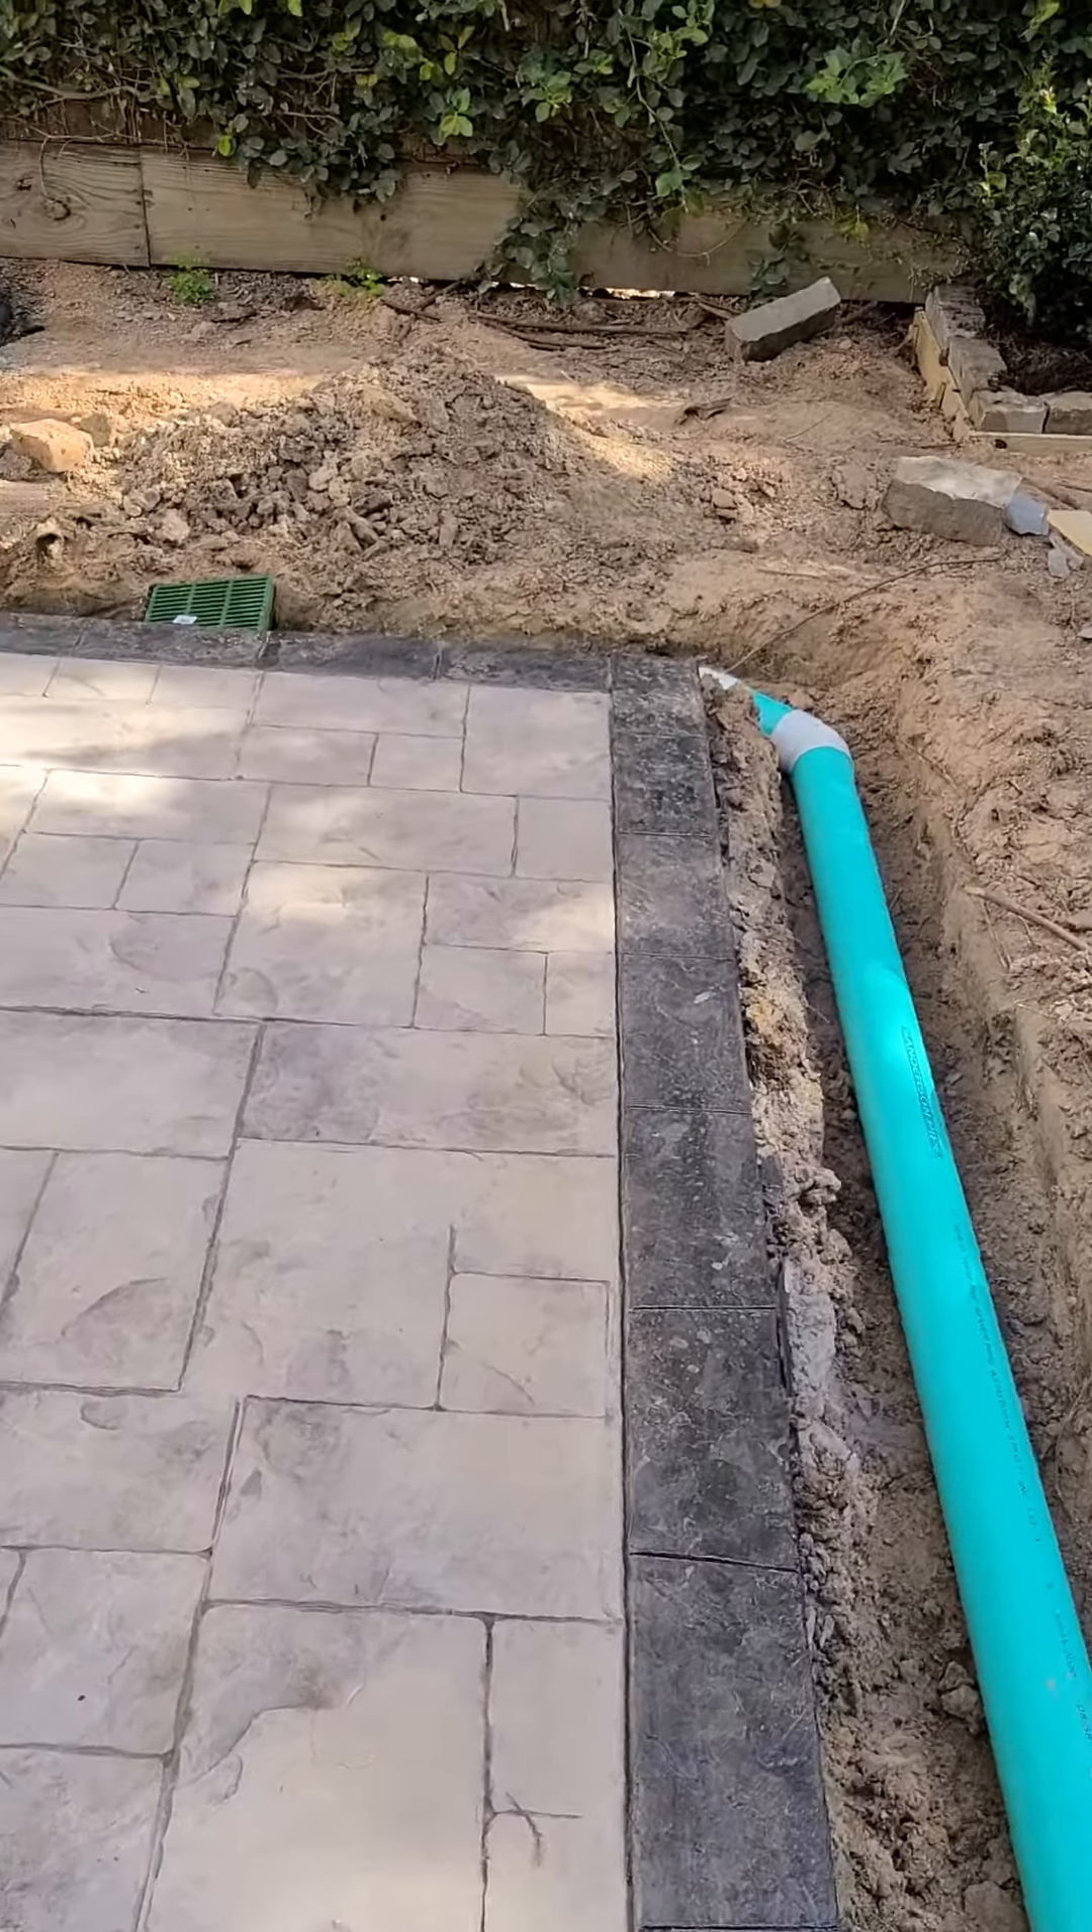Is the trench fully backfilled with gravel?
No.